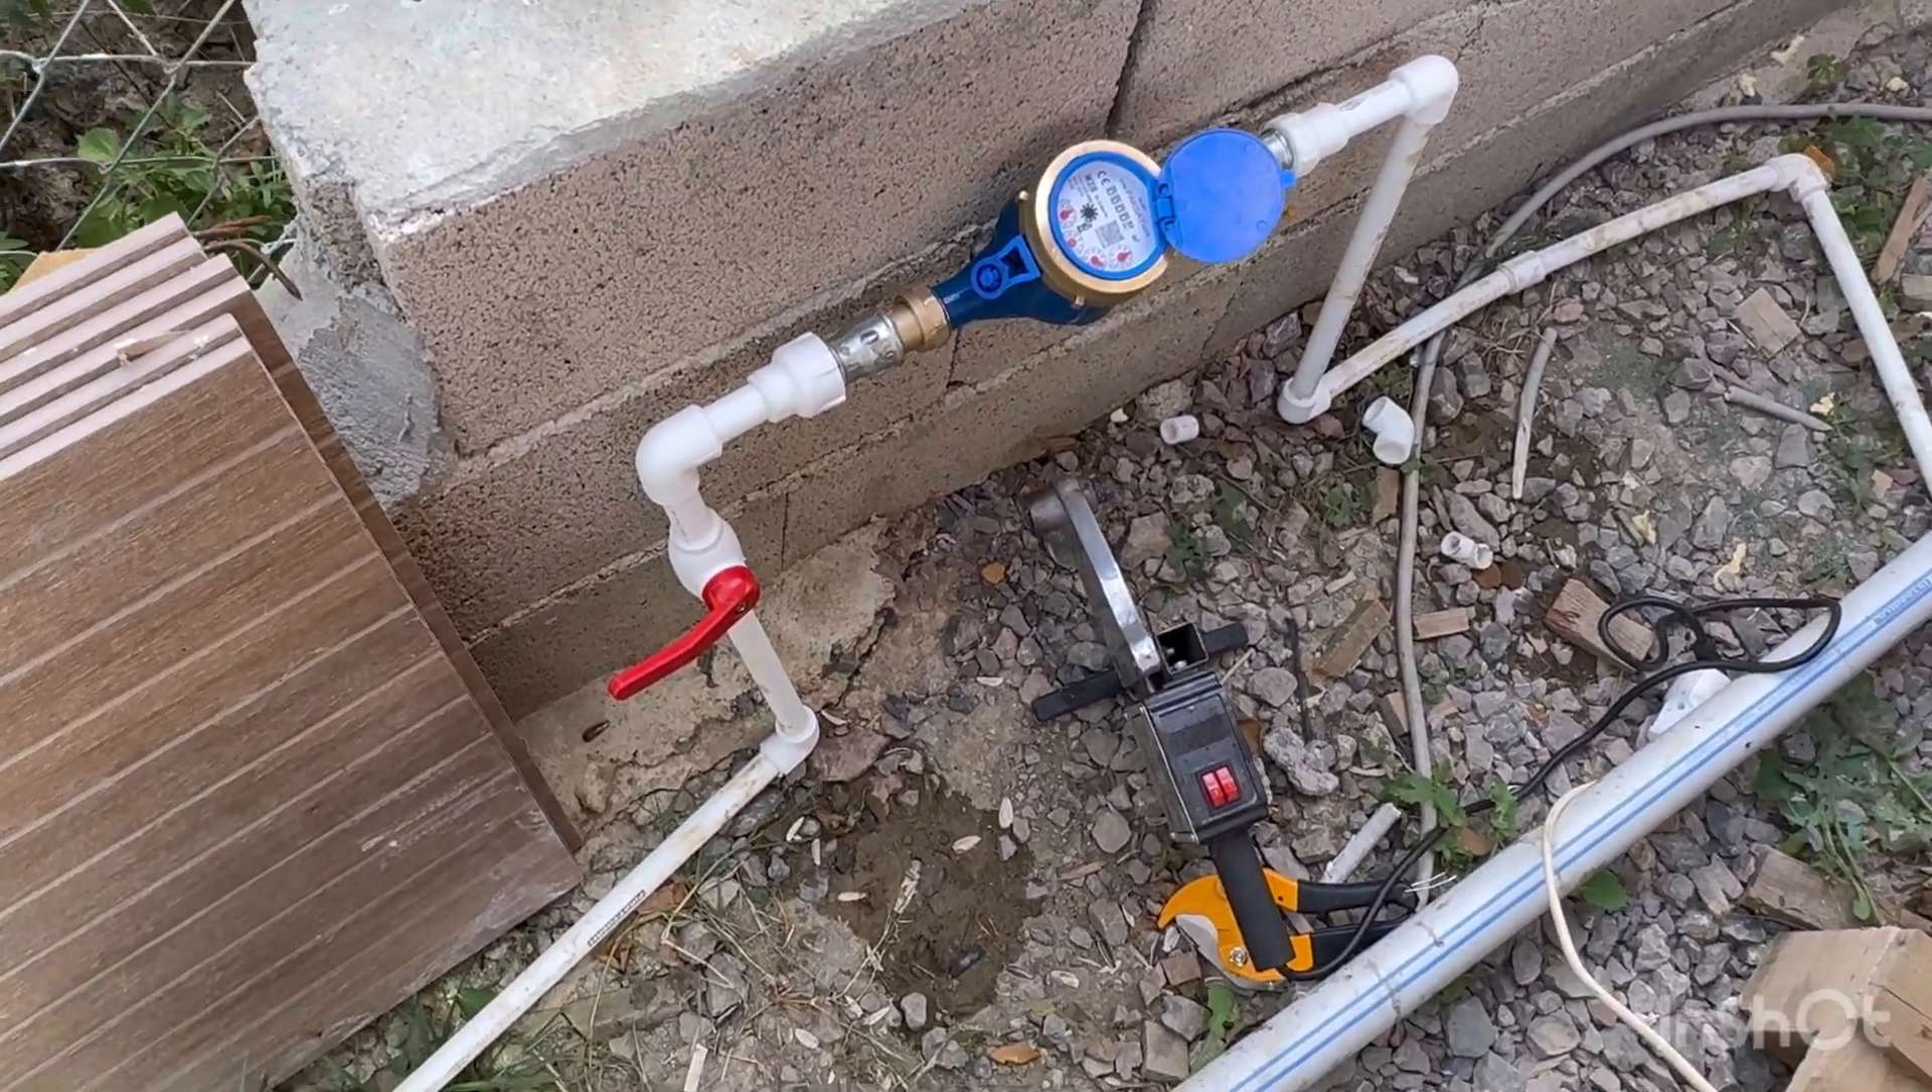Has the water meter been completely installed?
Yes.